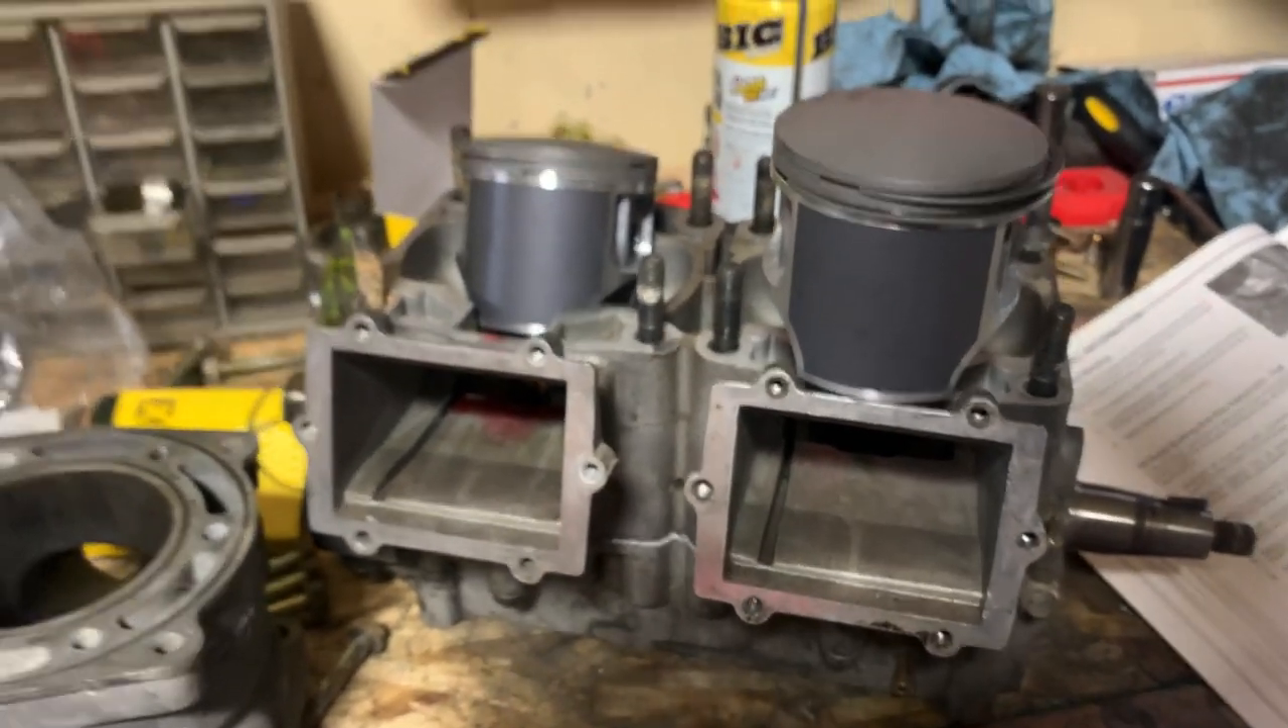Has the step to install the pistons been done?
Yes.